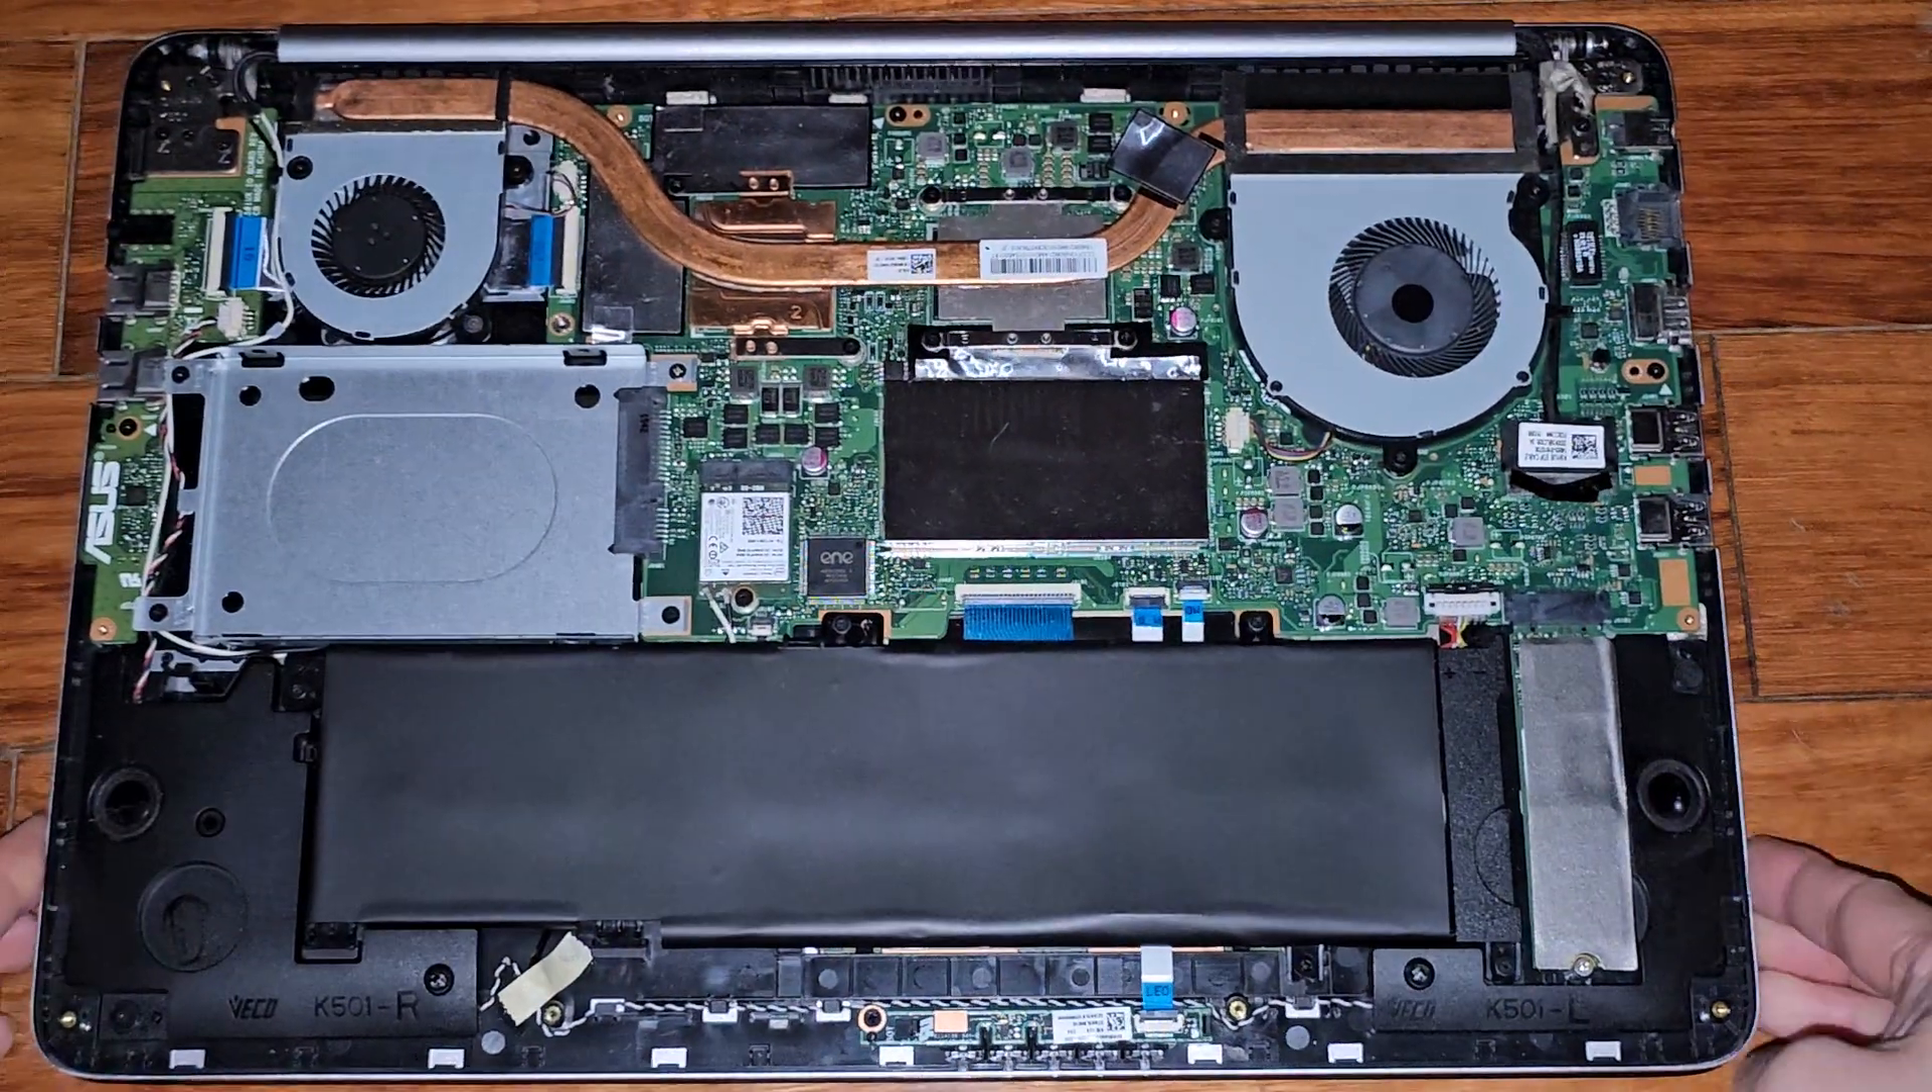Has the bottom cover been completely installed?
No.